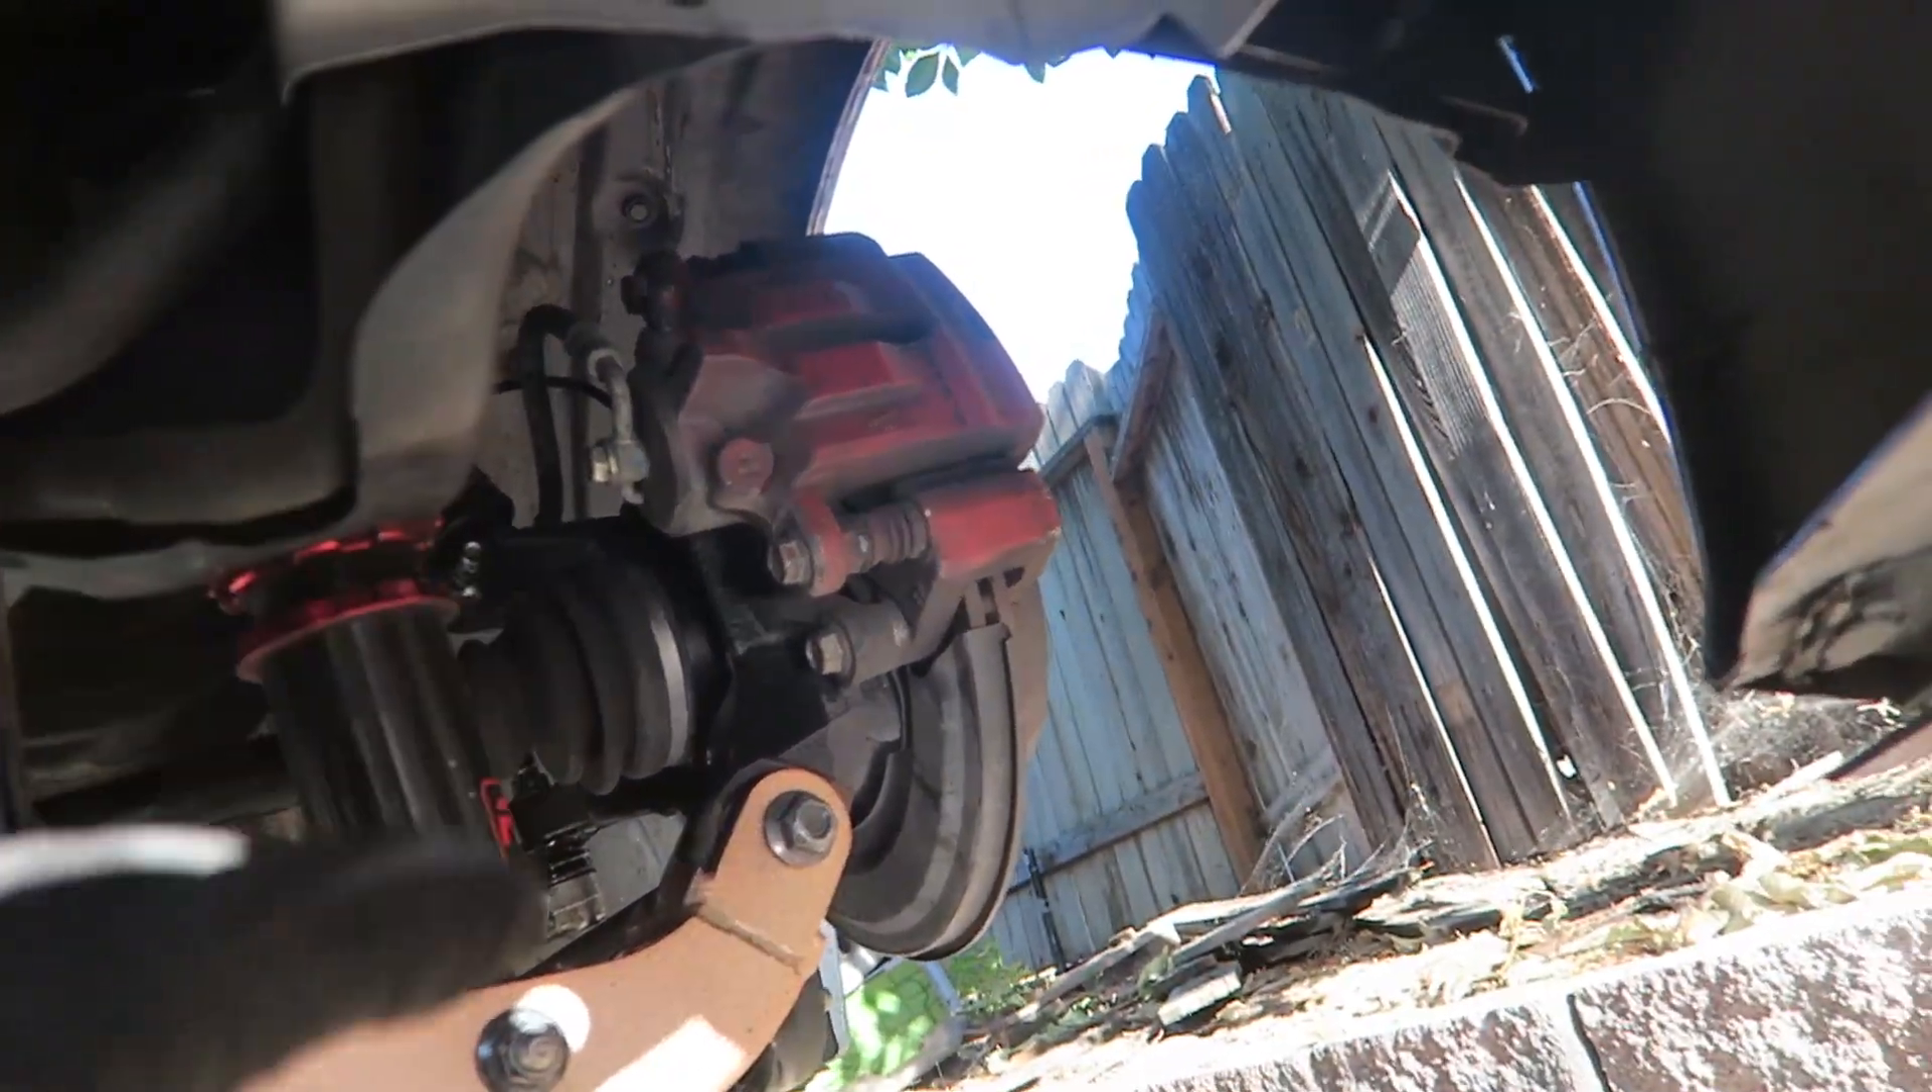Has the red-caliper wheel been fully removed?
Yes.